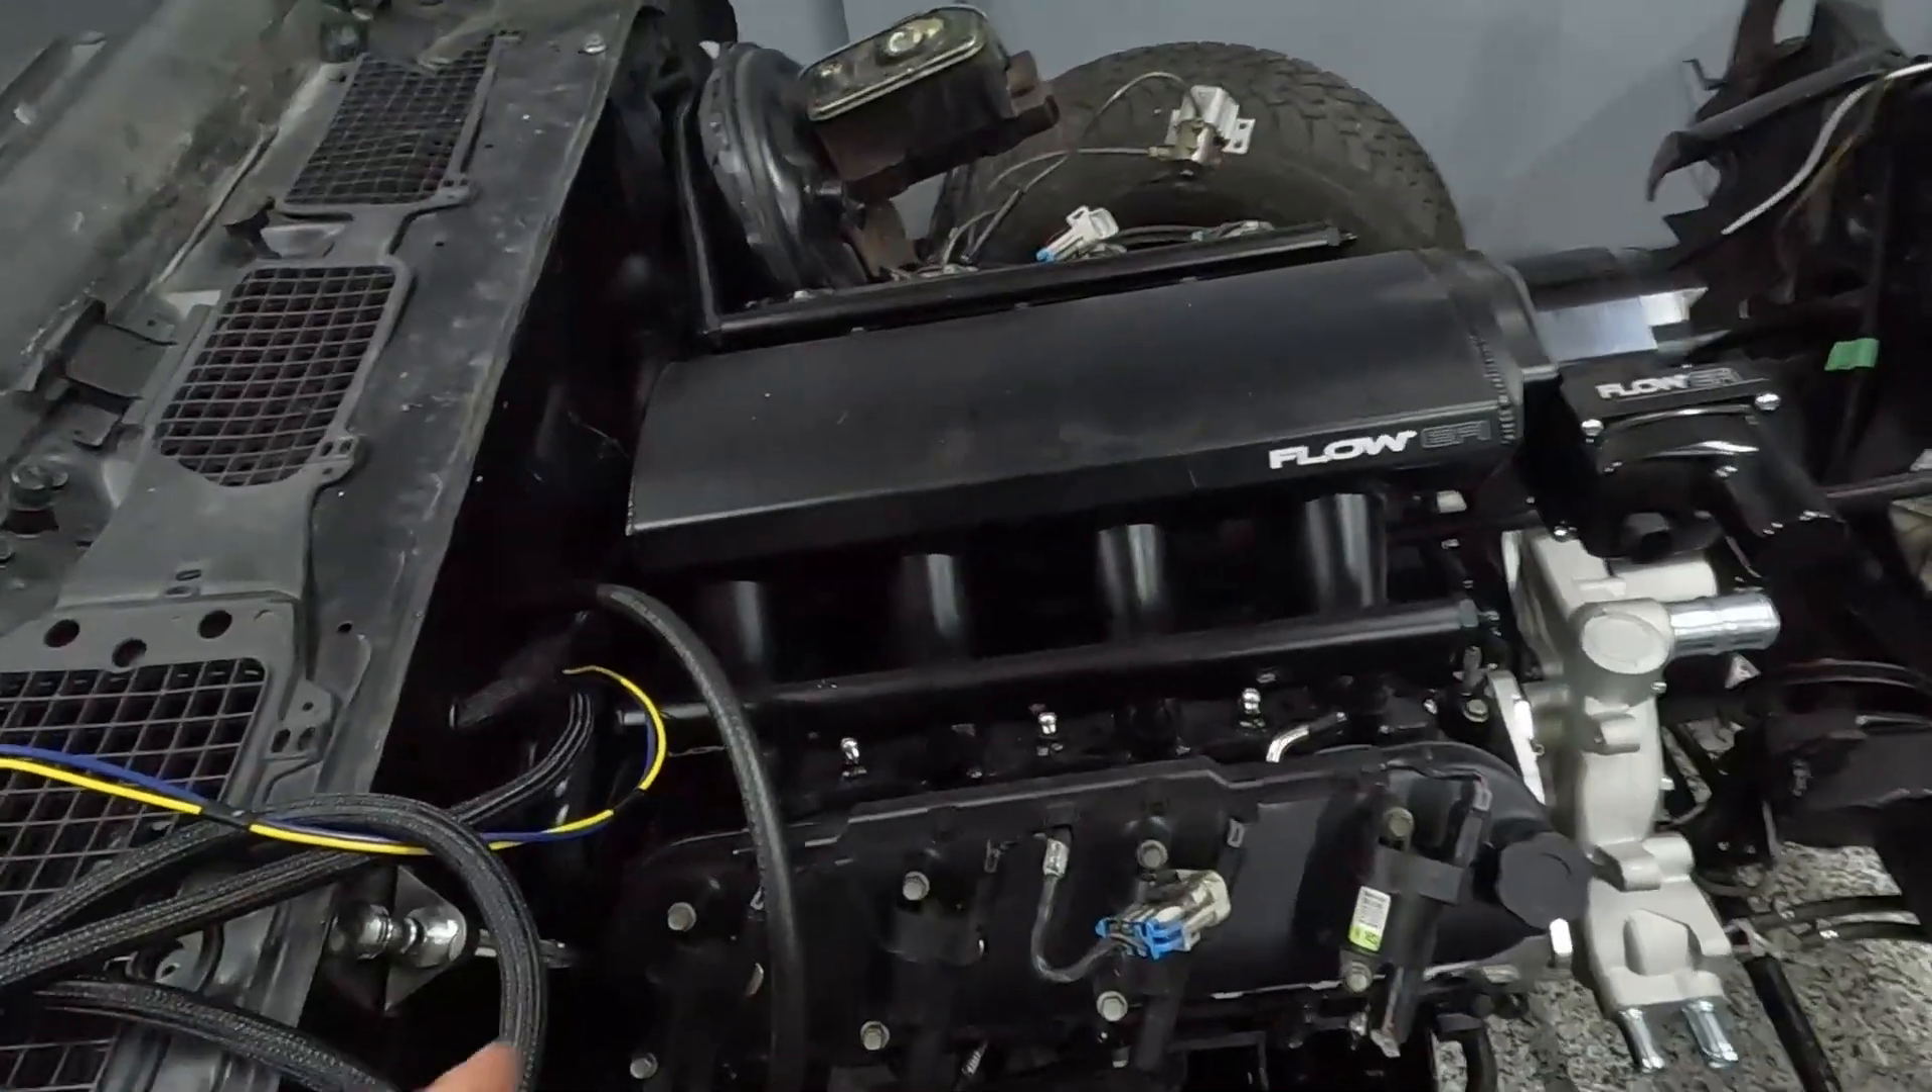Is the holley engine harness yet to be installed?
Yes.